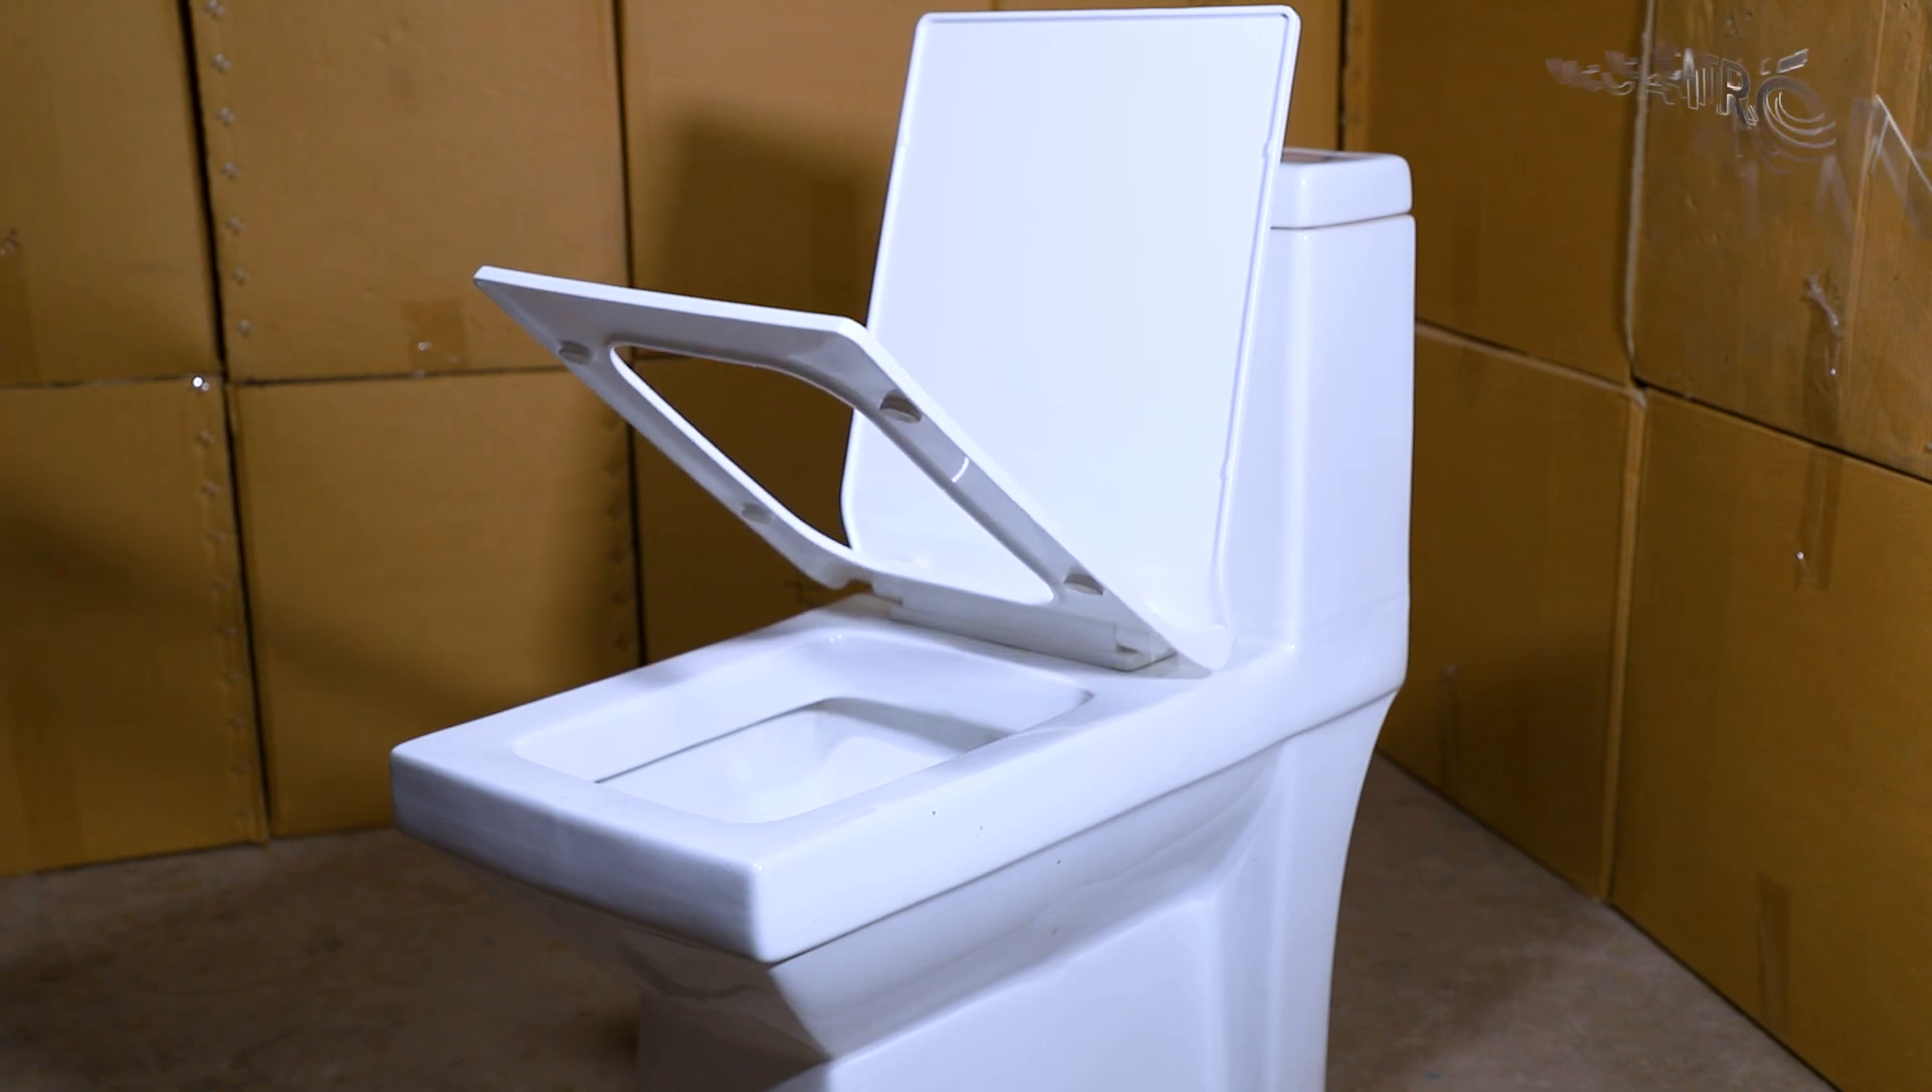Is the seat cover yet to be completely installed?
No.